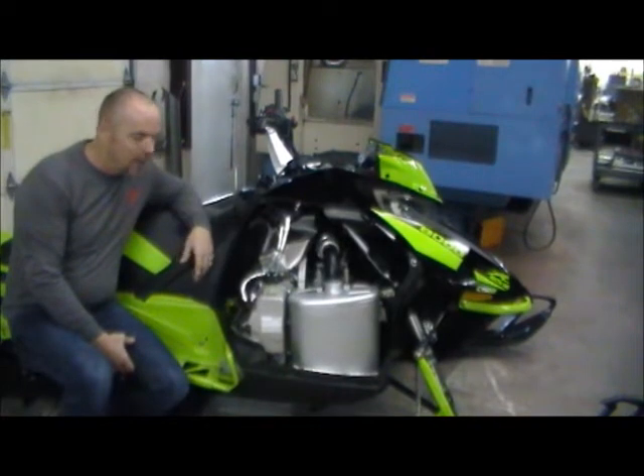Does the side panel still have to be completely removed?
No.